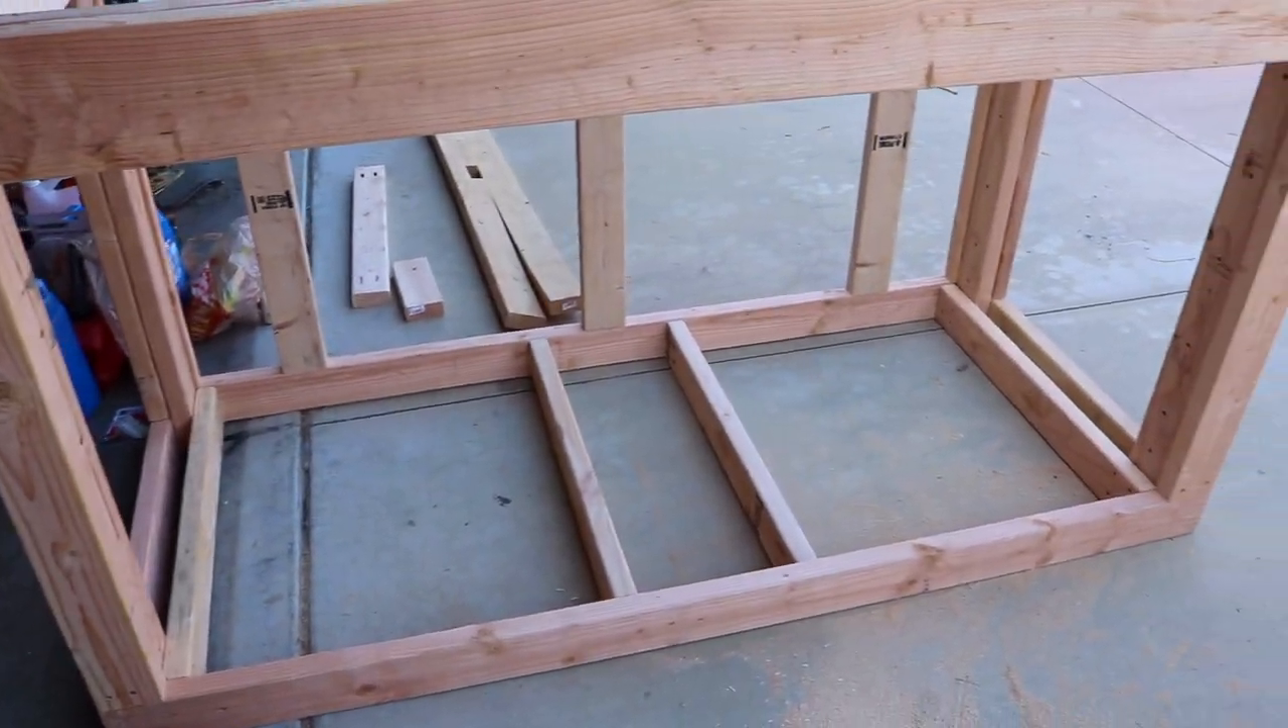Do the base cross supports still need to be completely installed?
No.